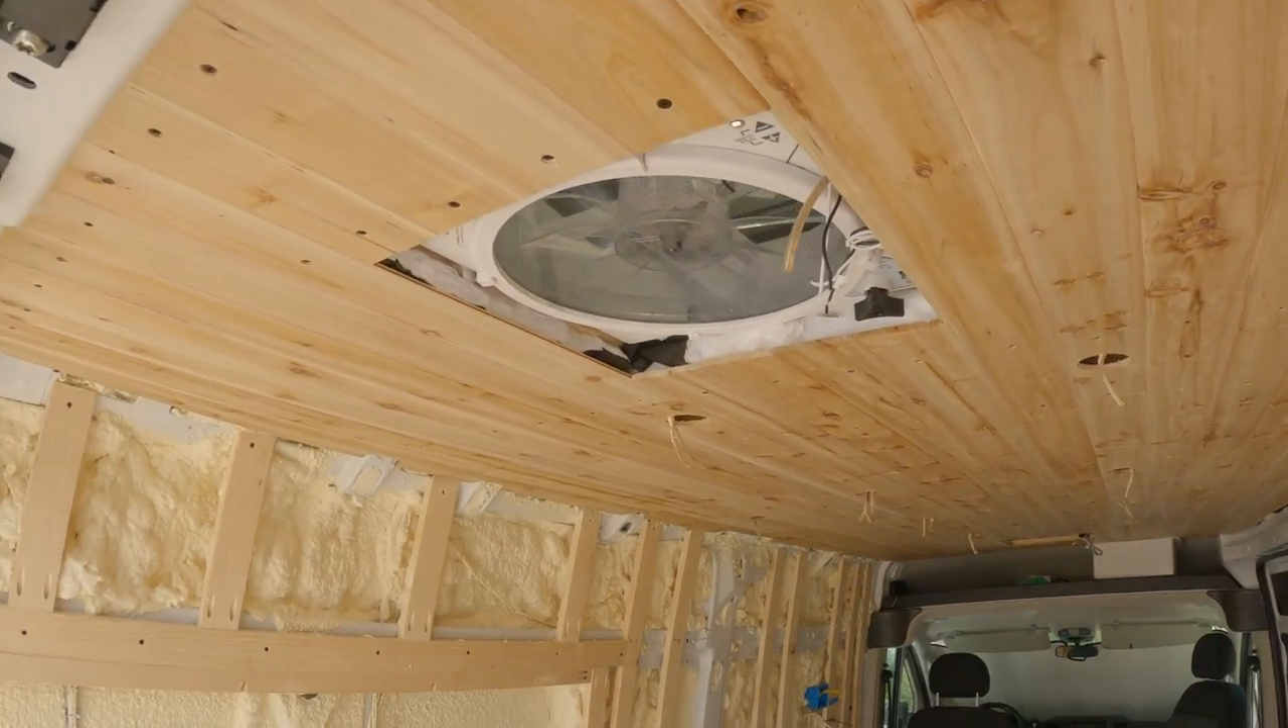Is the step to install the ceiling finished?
Yes.